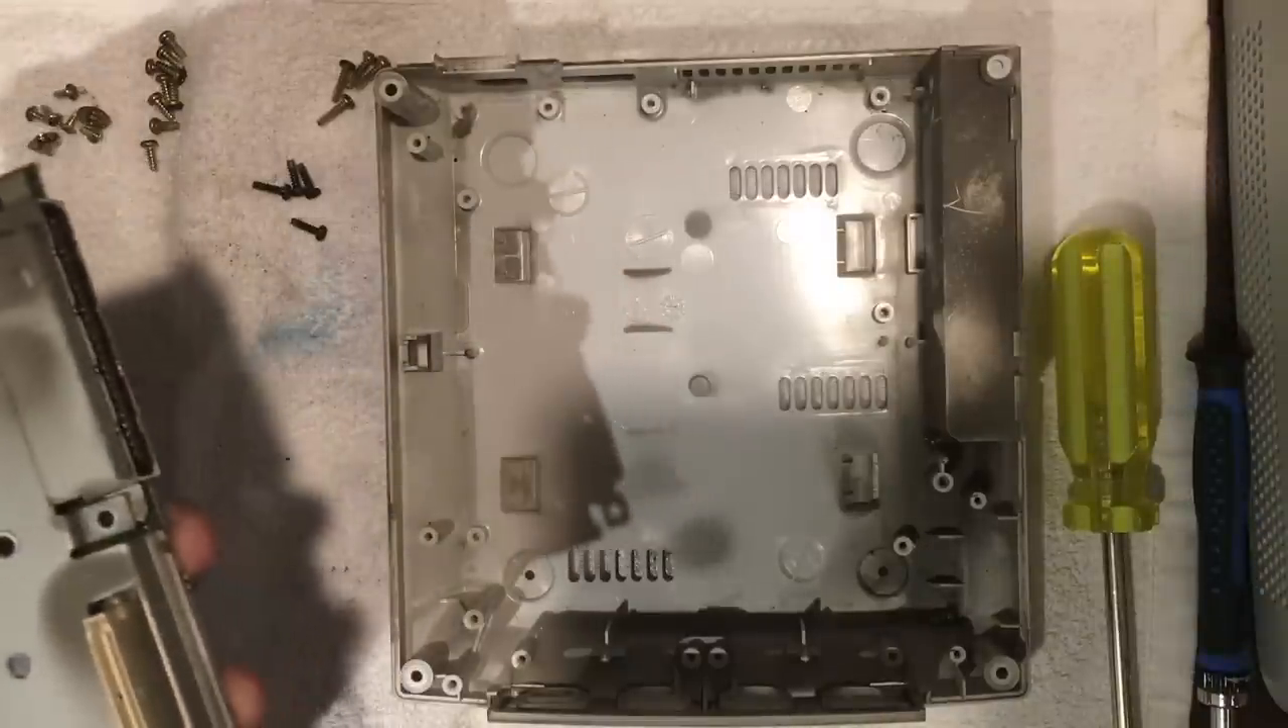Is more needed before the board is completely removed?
No.